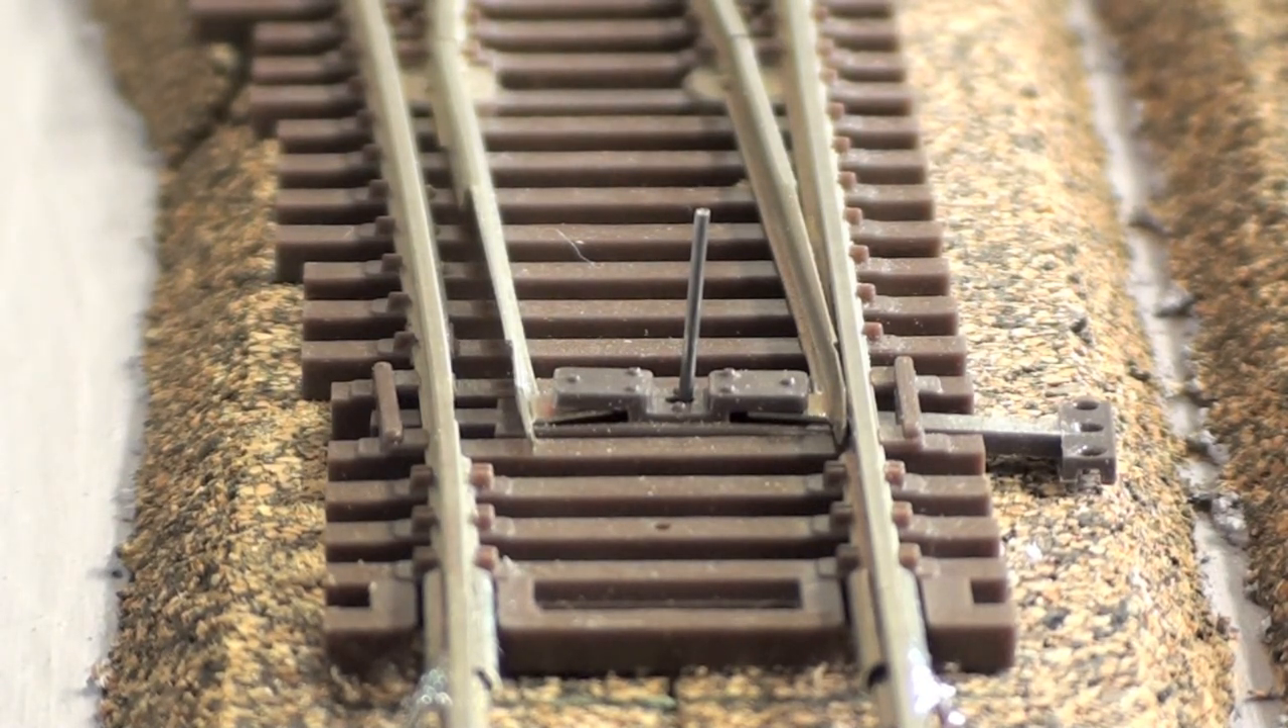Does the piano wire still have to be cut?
Yes.